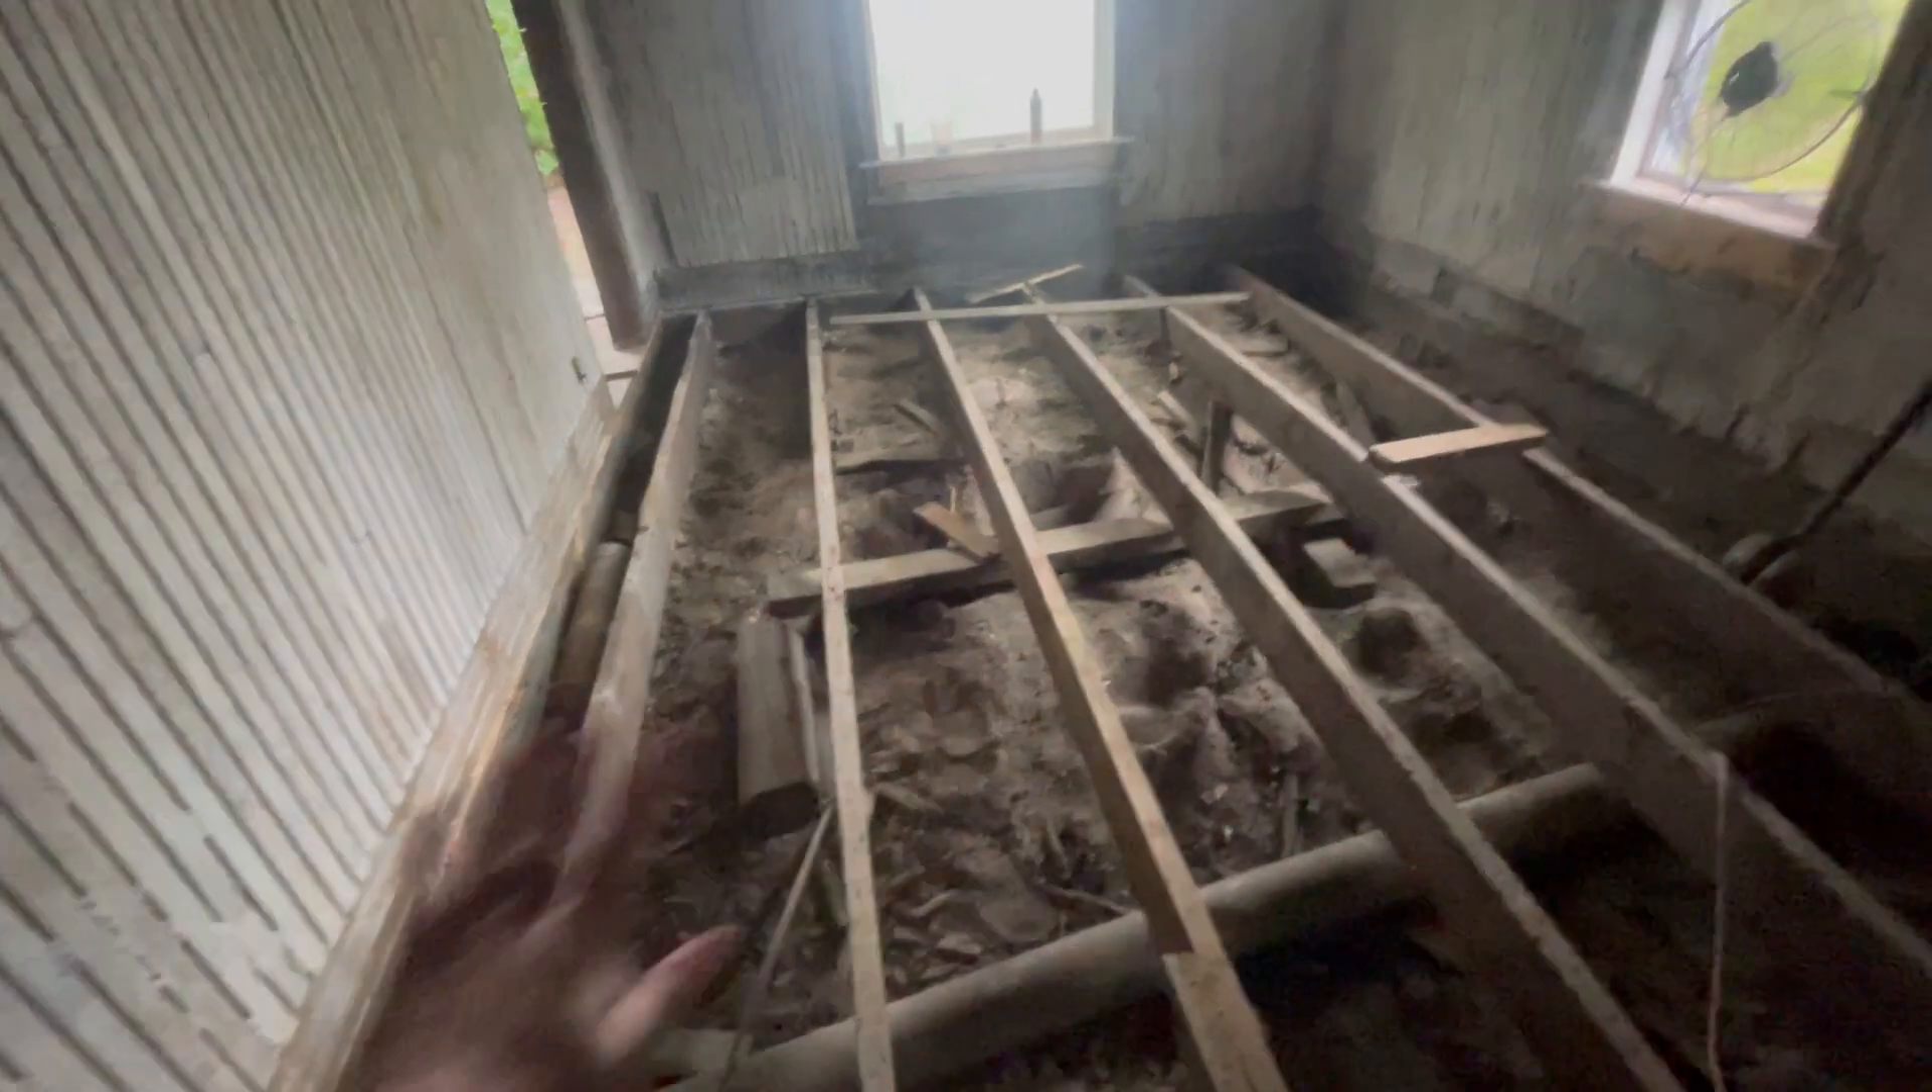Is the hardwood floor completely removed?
Yes.